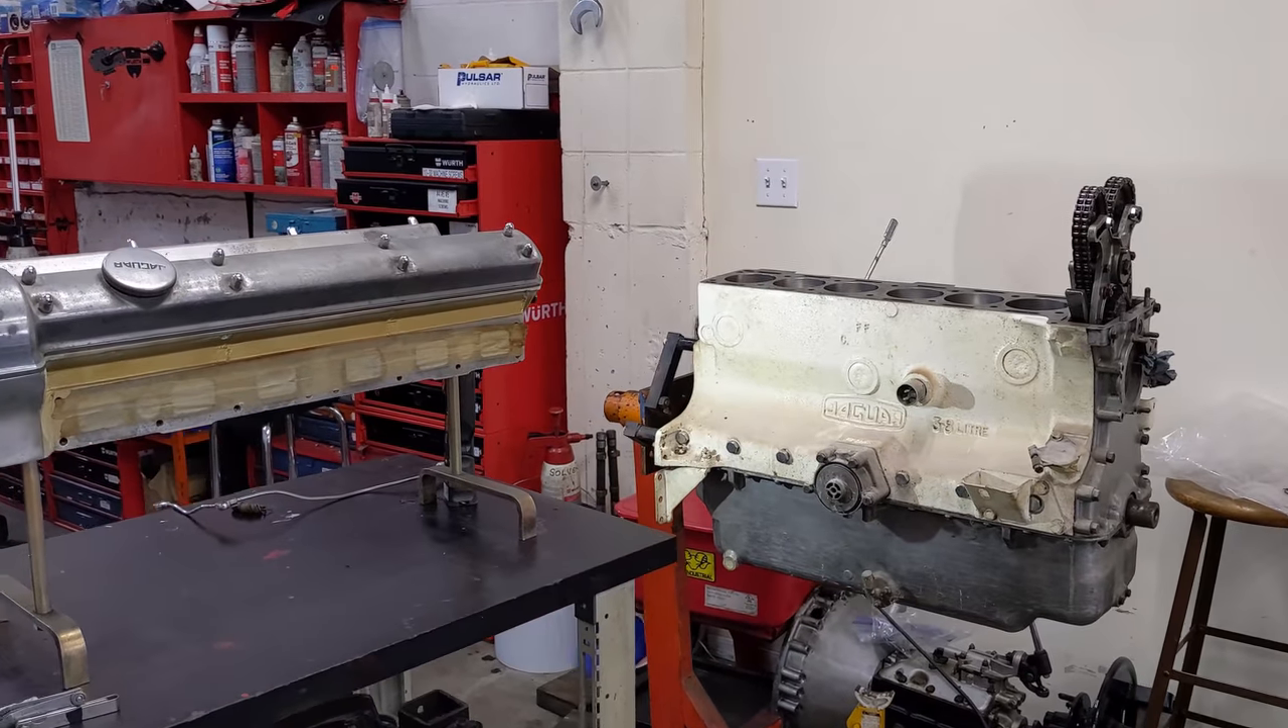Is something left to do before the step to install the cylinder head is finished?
Yes.